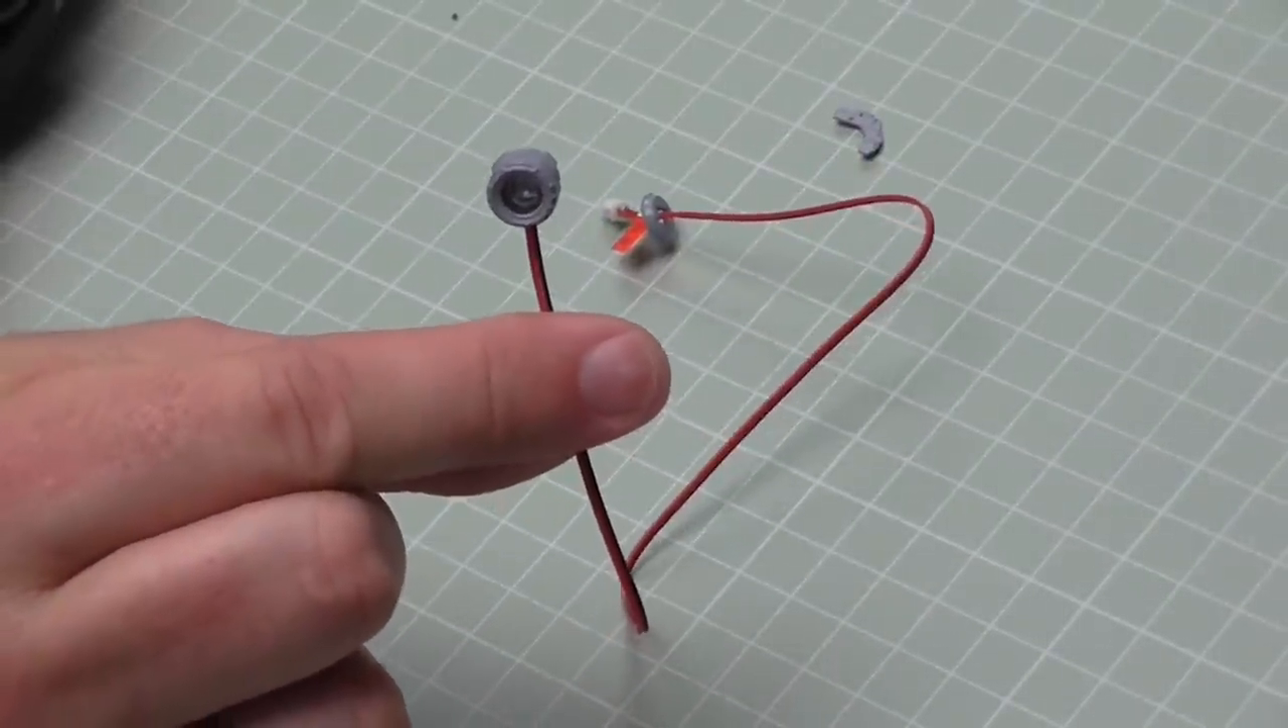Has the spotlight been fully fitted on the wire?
Yes.